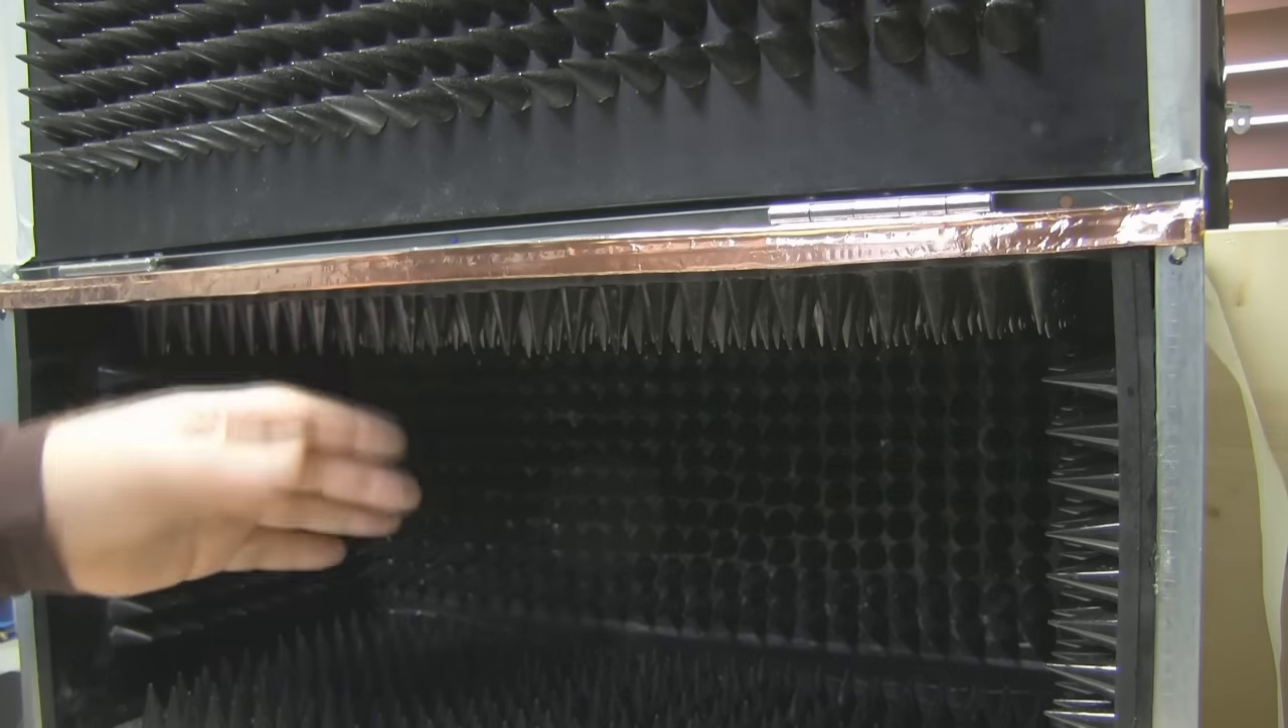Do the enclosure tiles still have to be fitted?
No.